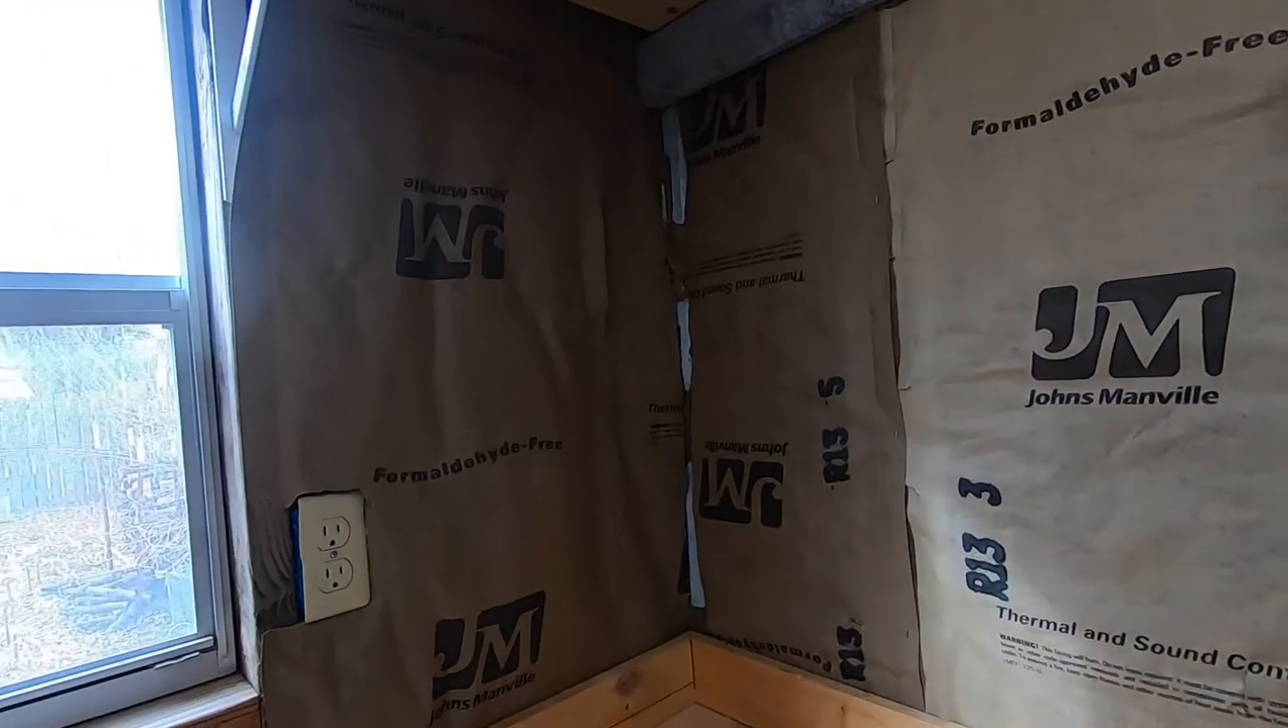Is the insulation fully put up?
Yes.